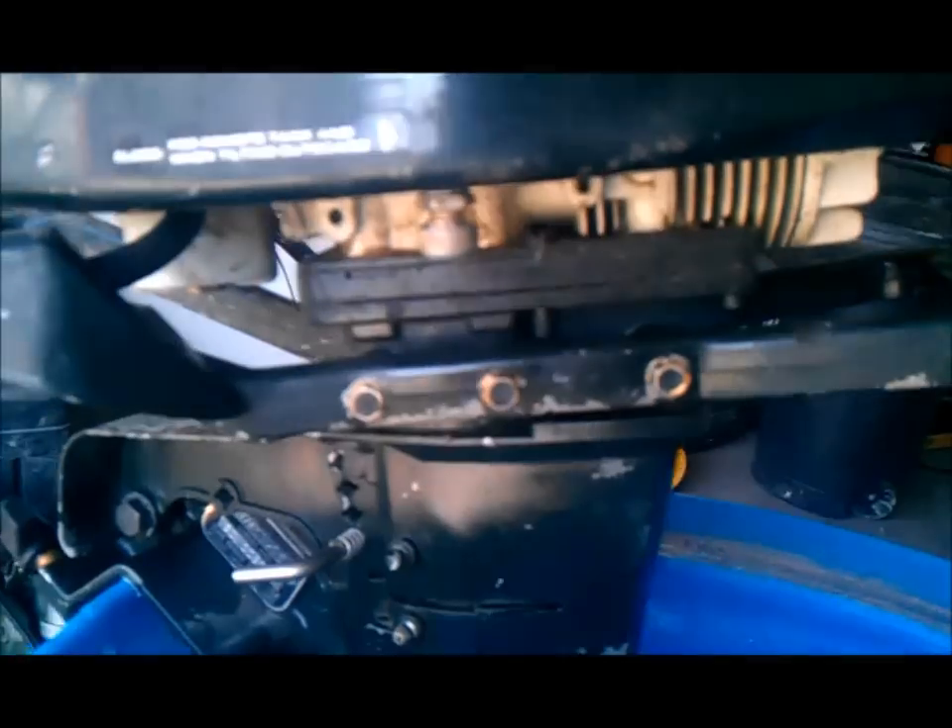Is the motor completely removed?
No.